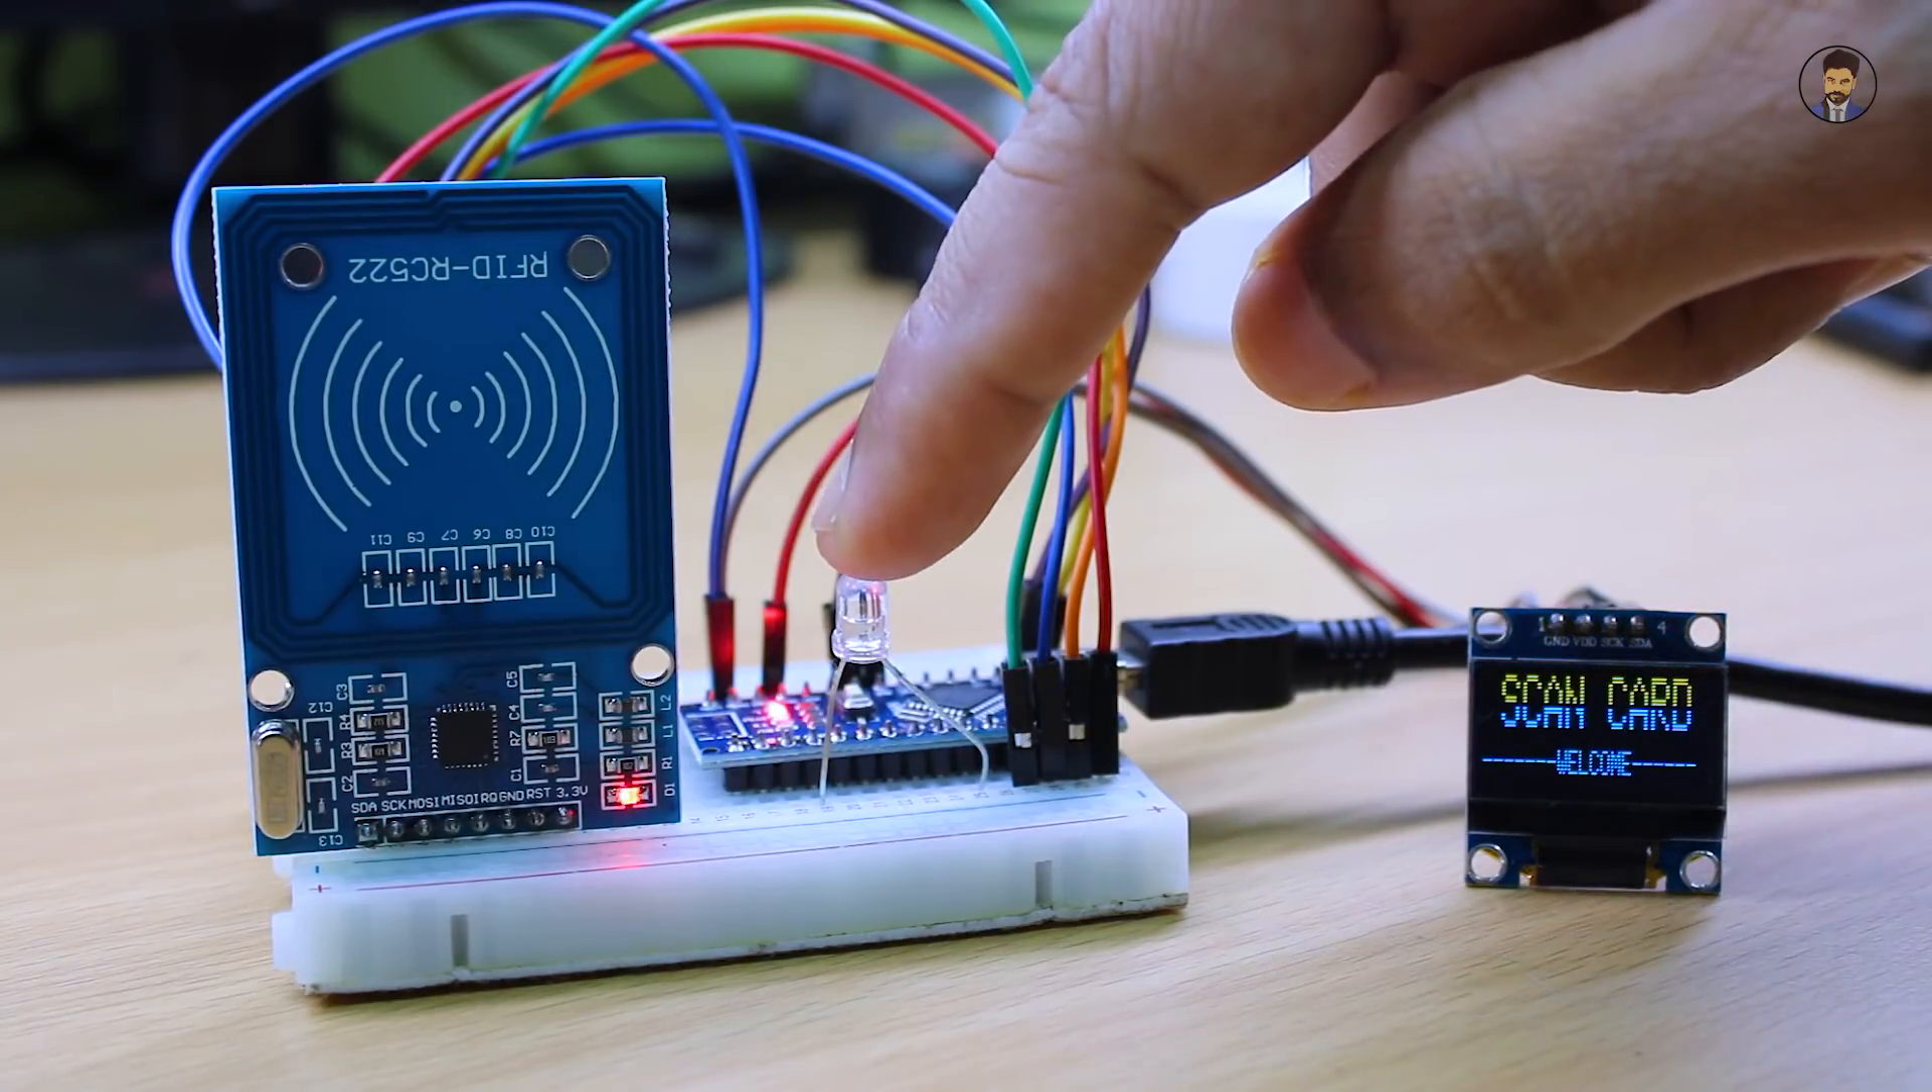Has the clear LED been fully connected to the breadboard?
Yes.